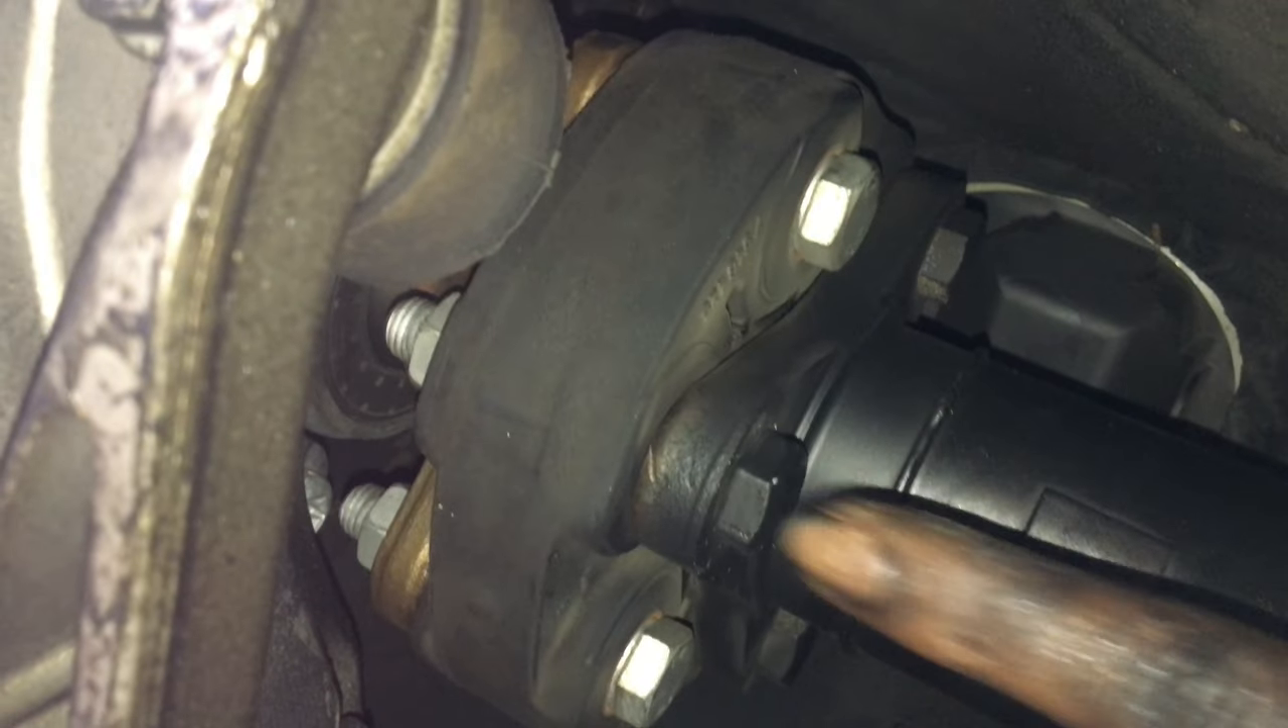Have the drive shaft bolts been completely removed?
No.